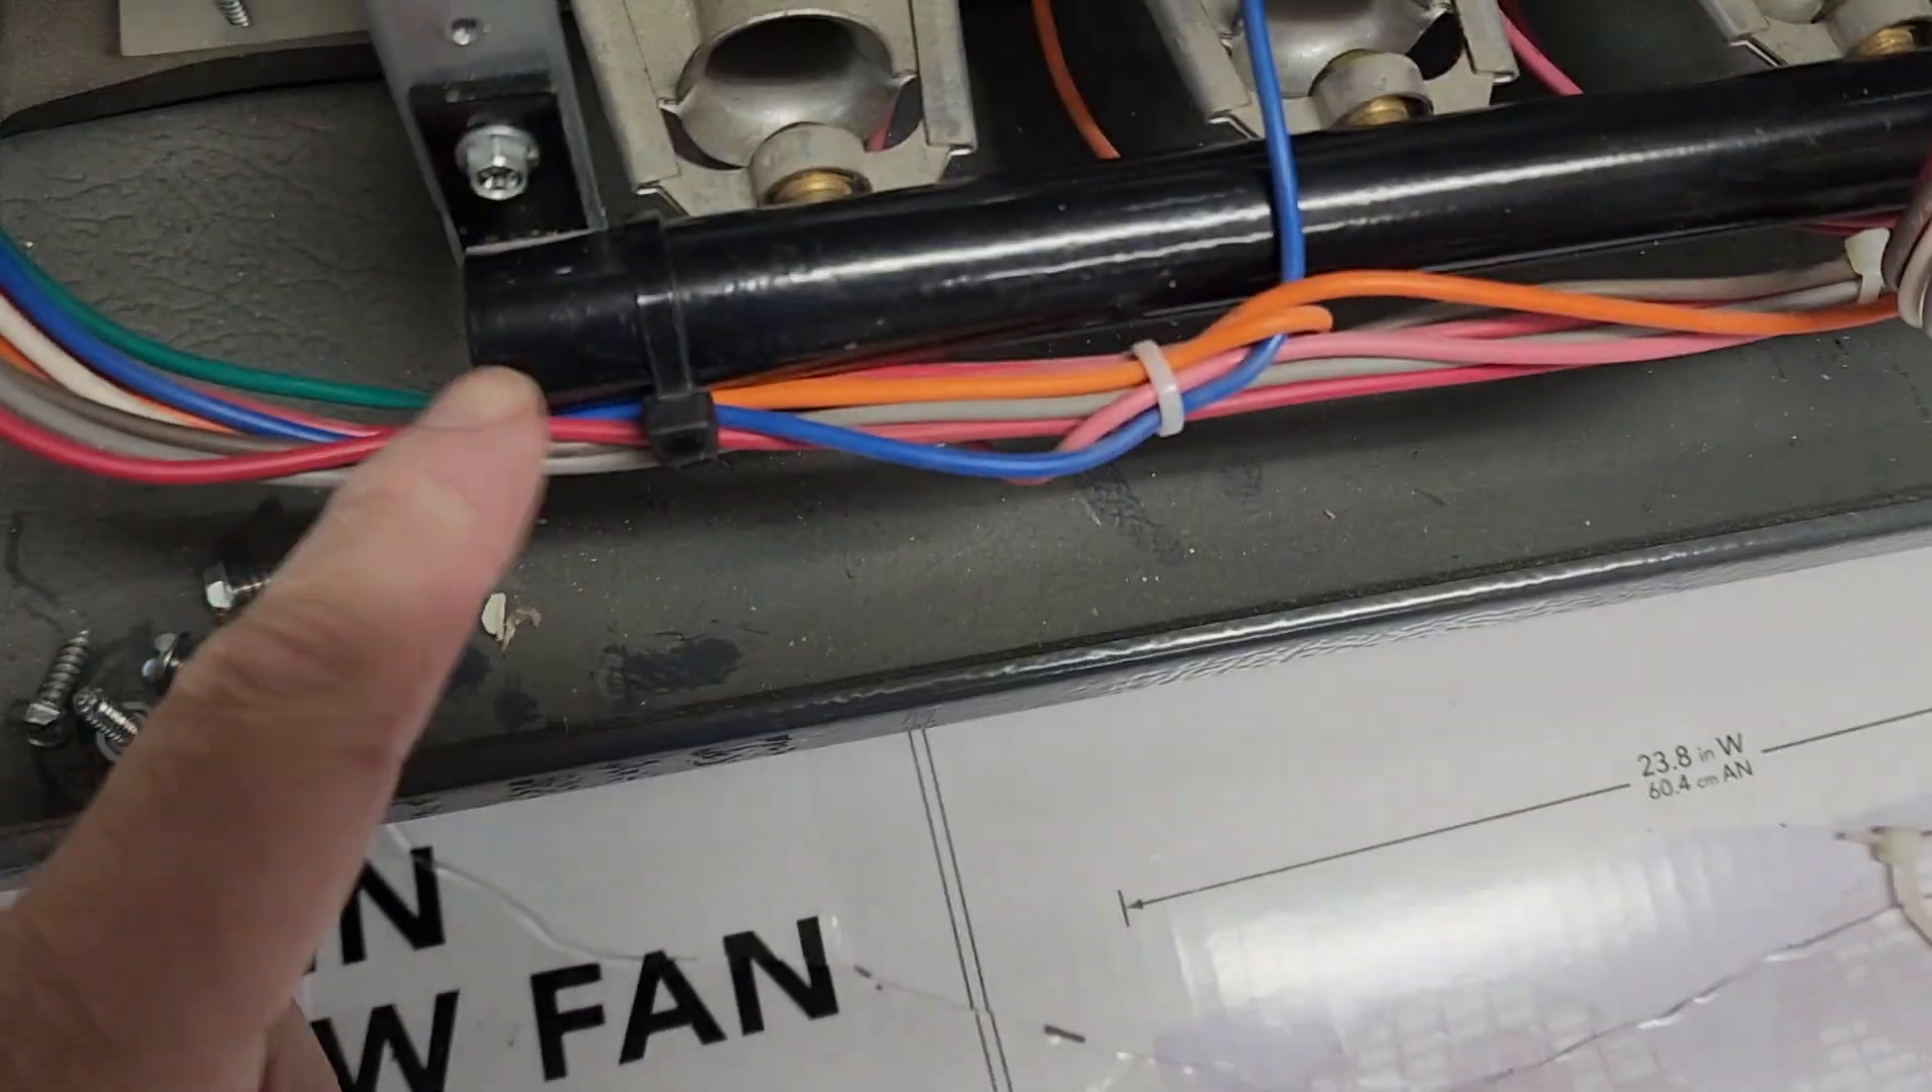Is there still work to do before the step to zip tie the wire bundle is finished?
No.